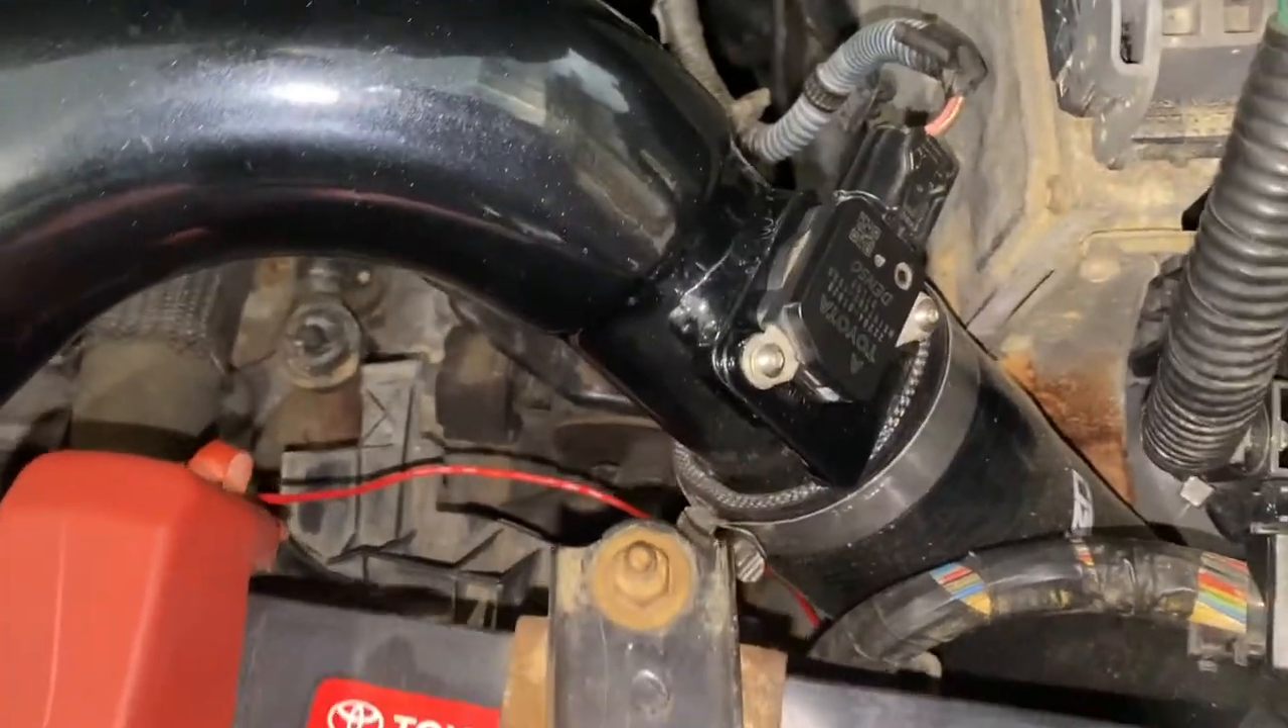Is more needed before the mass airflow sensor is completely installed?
No.